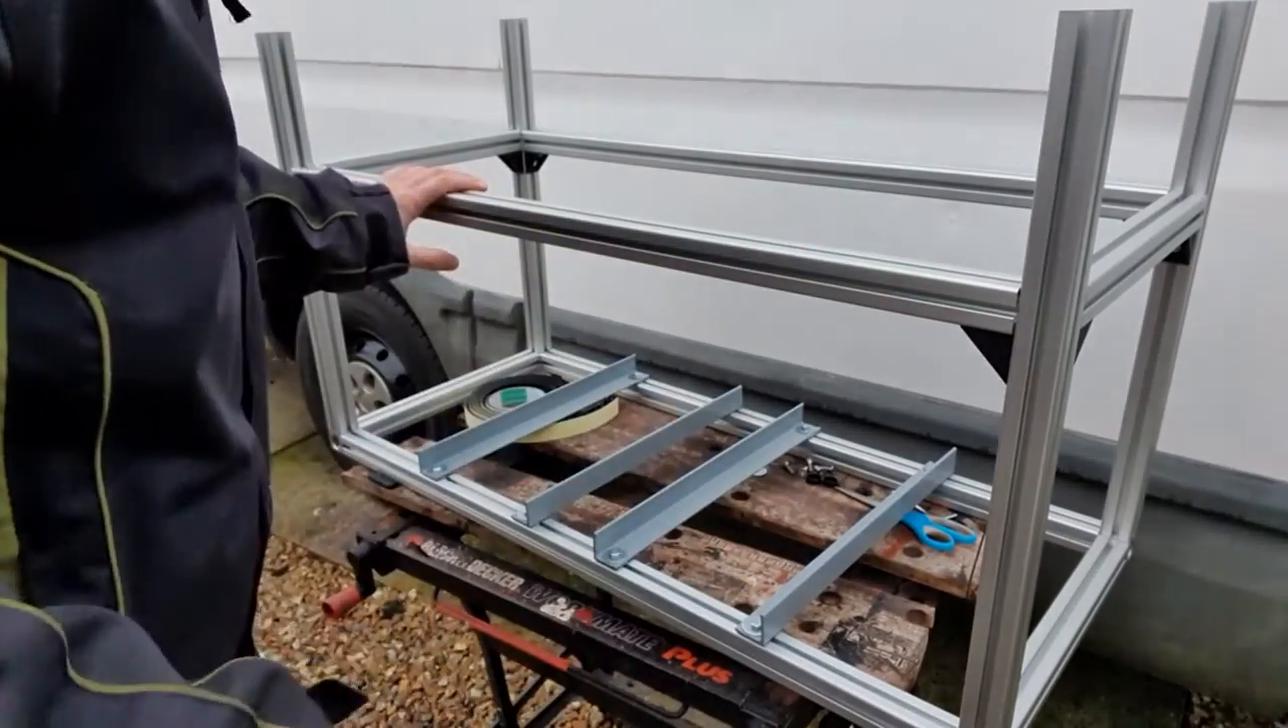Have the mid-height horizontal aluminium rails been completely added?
Yes.